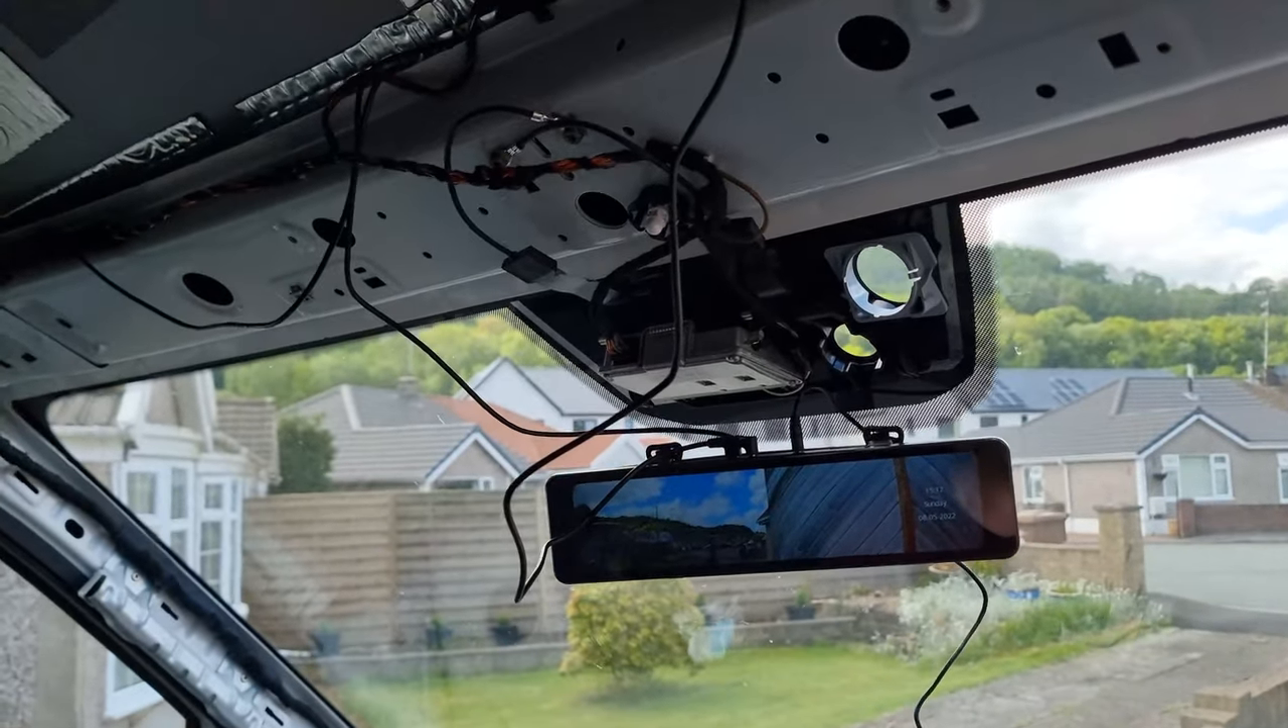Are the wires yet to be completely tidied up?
Yes.